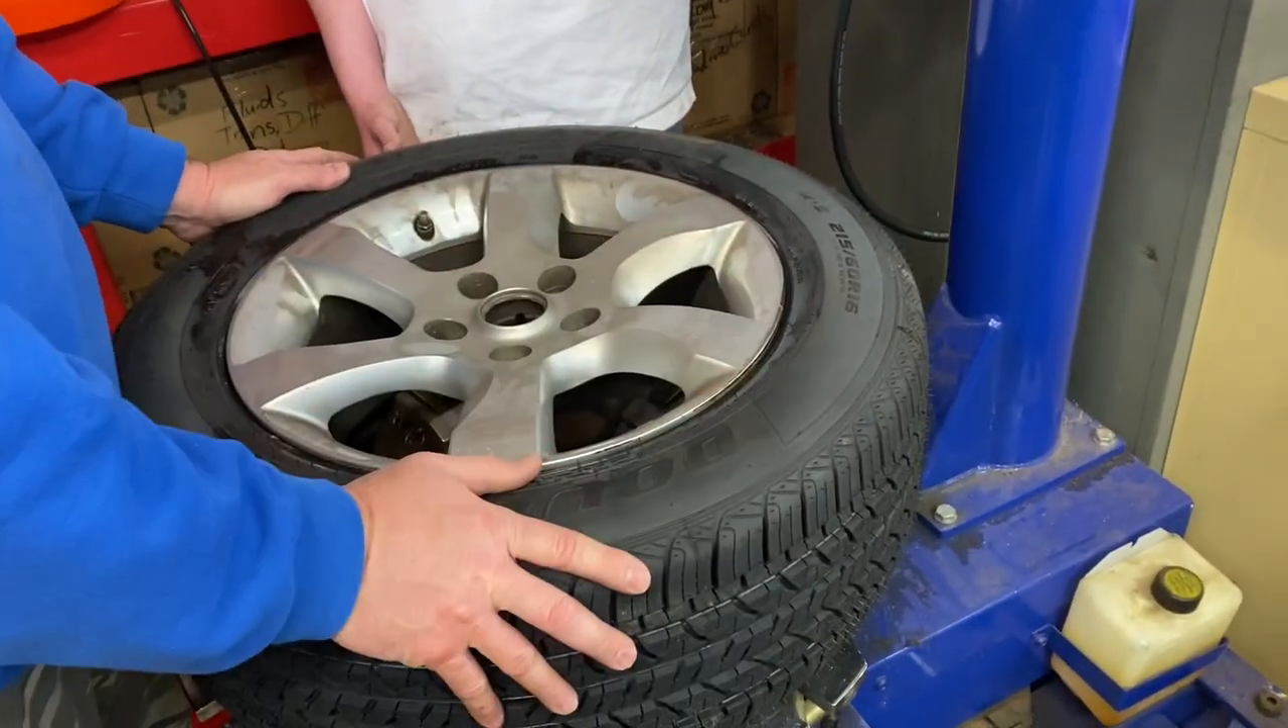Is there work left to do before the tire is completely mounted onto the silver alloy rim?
No.